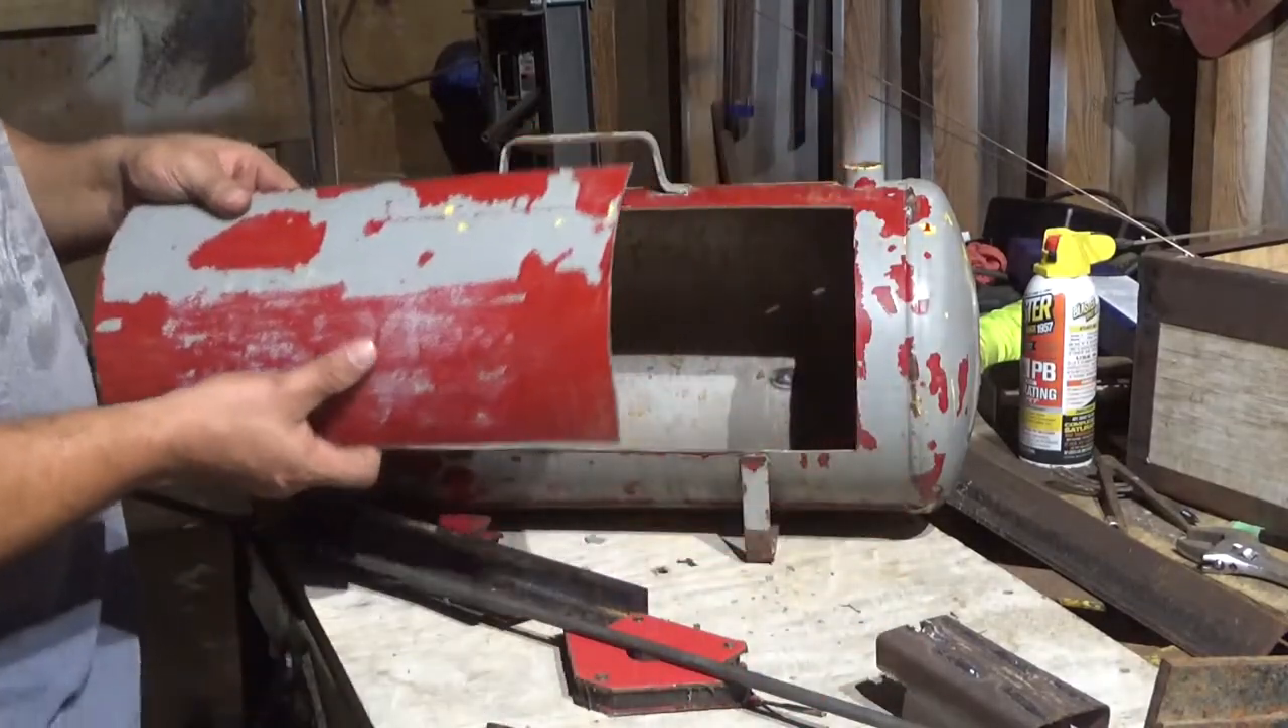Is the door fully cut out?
Yes.